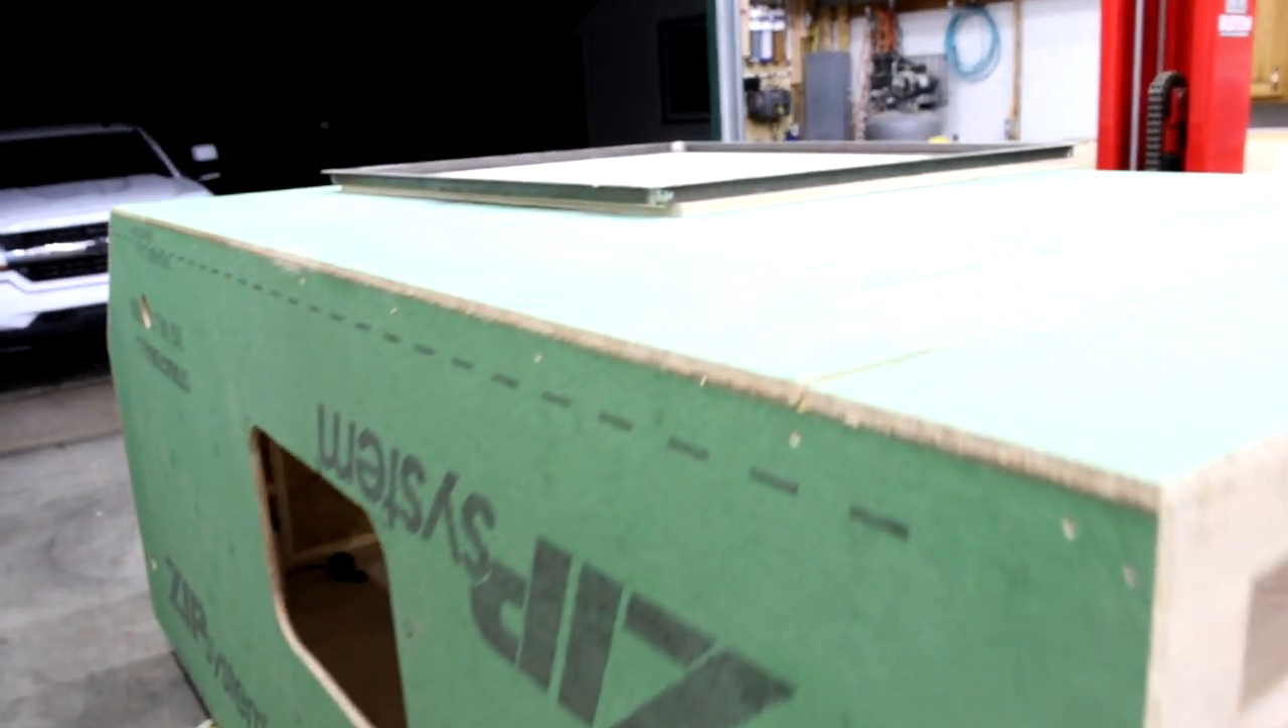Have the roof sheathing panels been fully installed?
Yes.